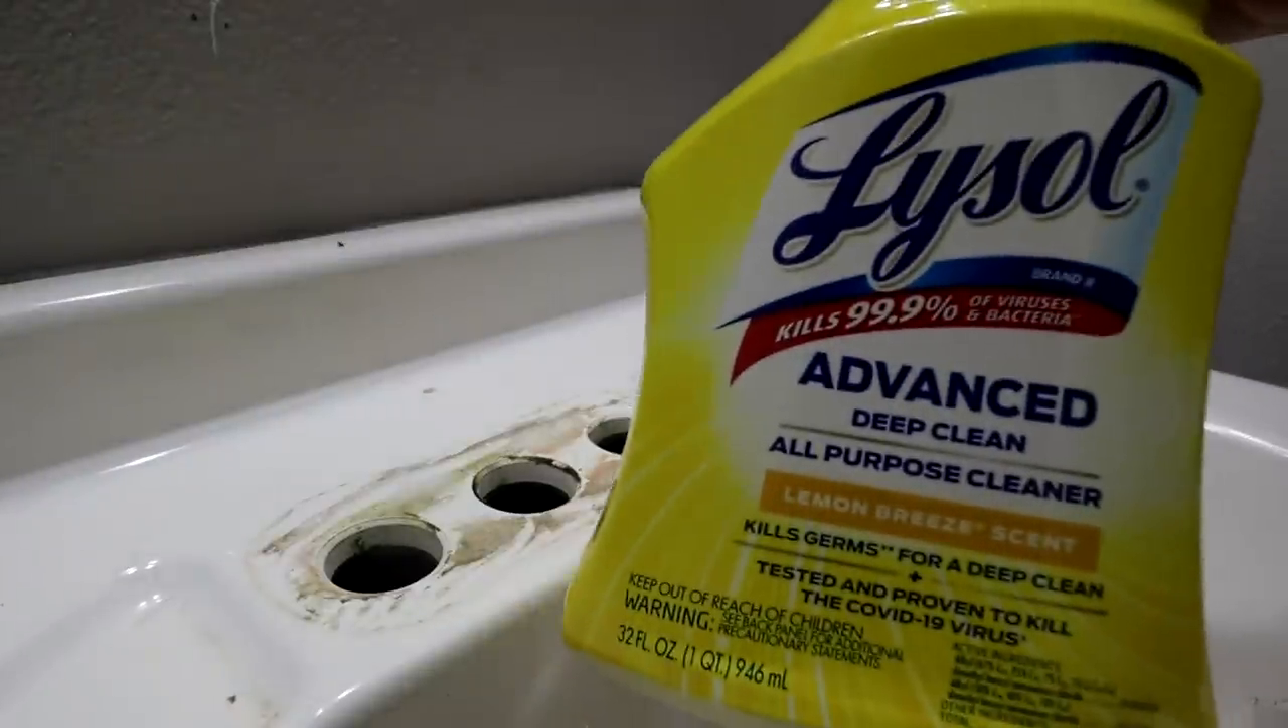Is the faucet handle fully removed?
Yes.